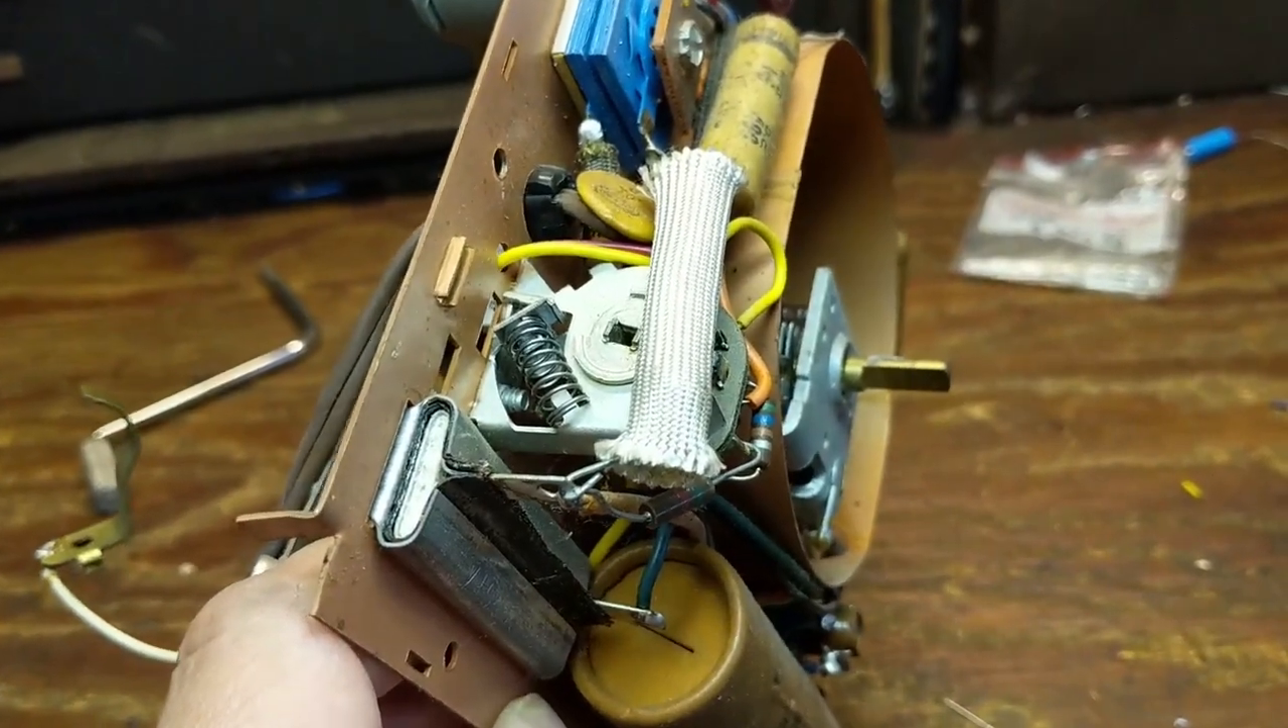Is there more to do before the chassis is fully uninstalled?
No.